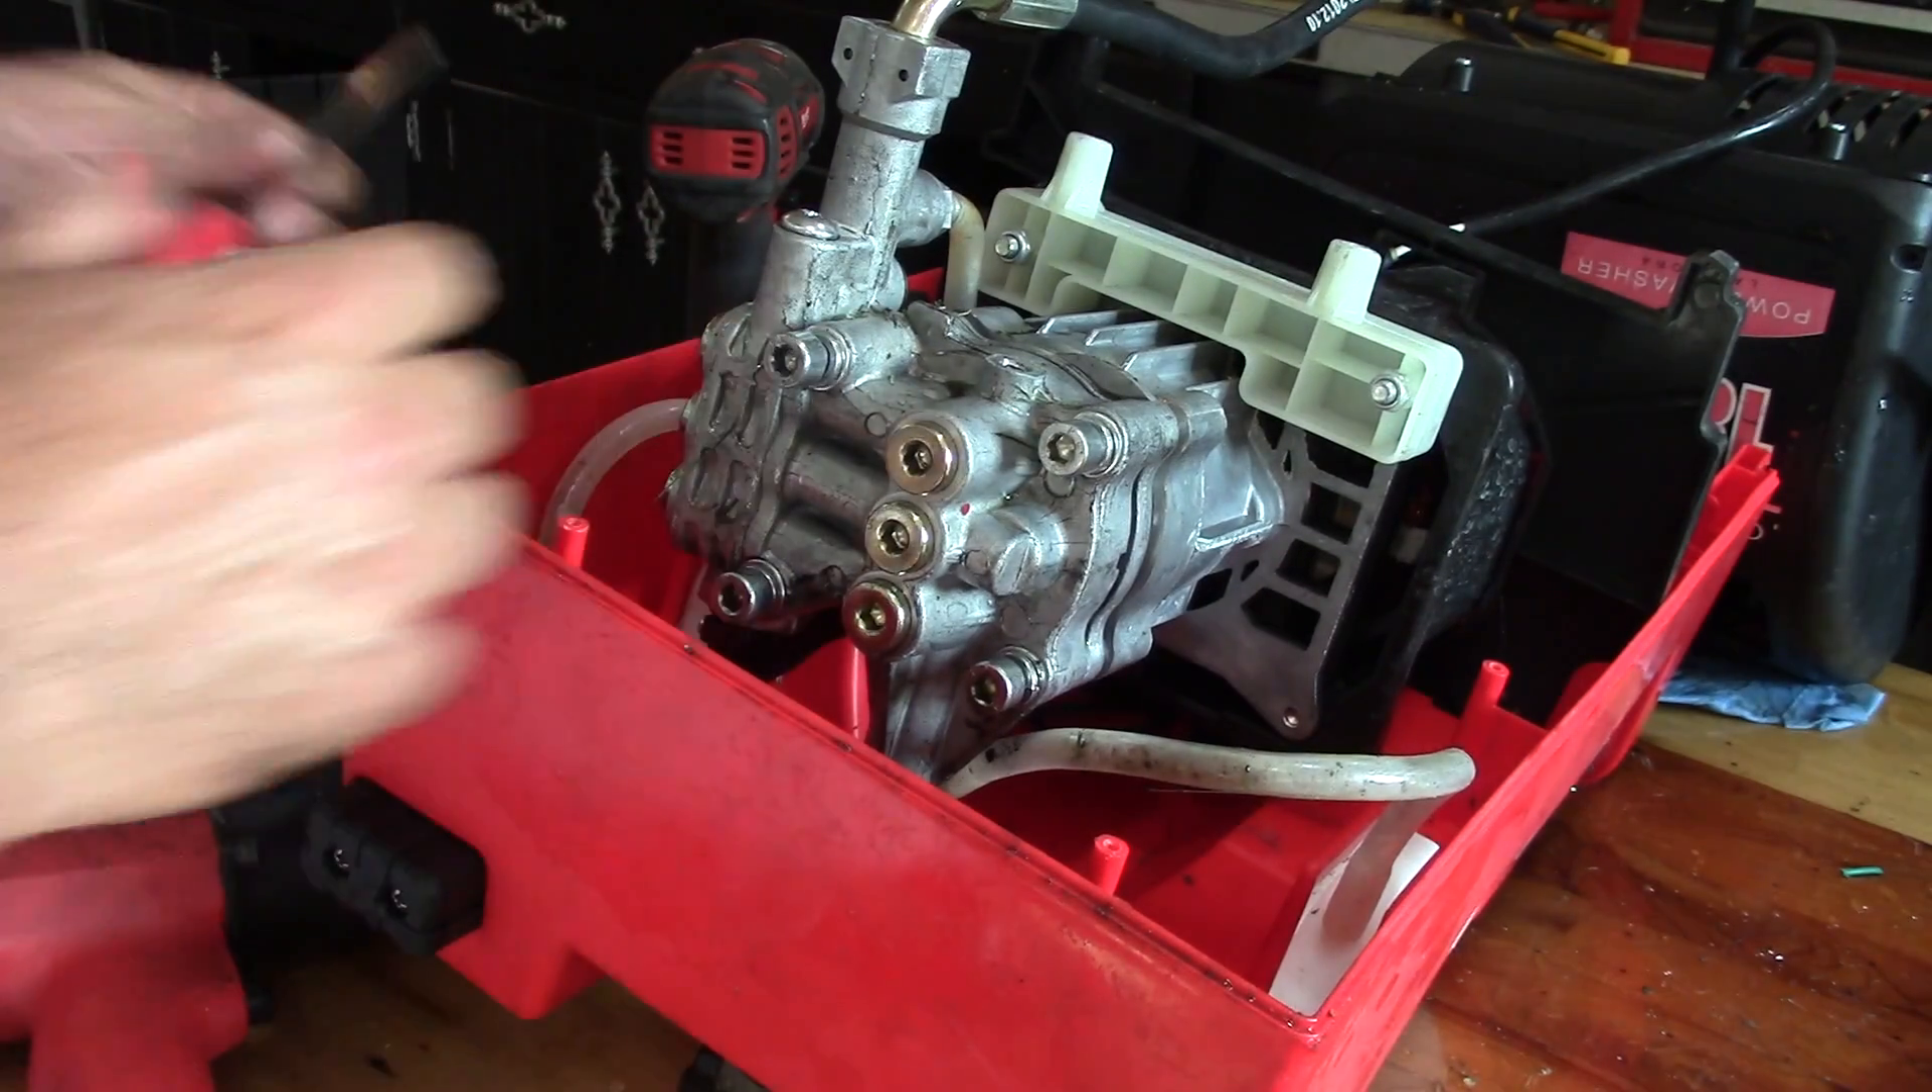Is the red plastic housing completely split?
Yes.